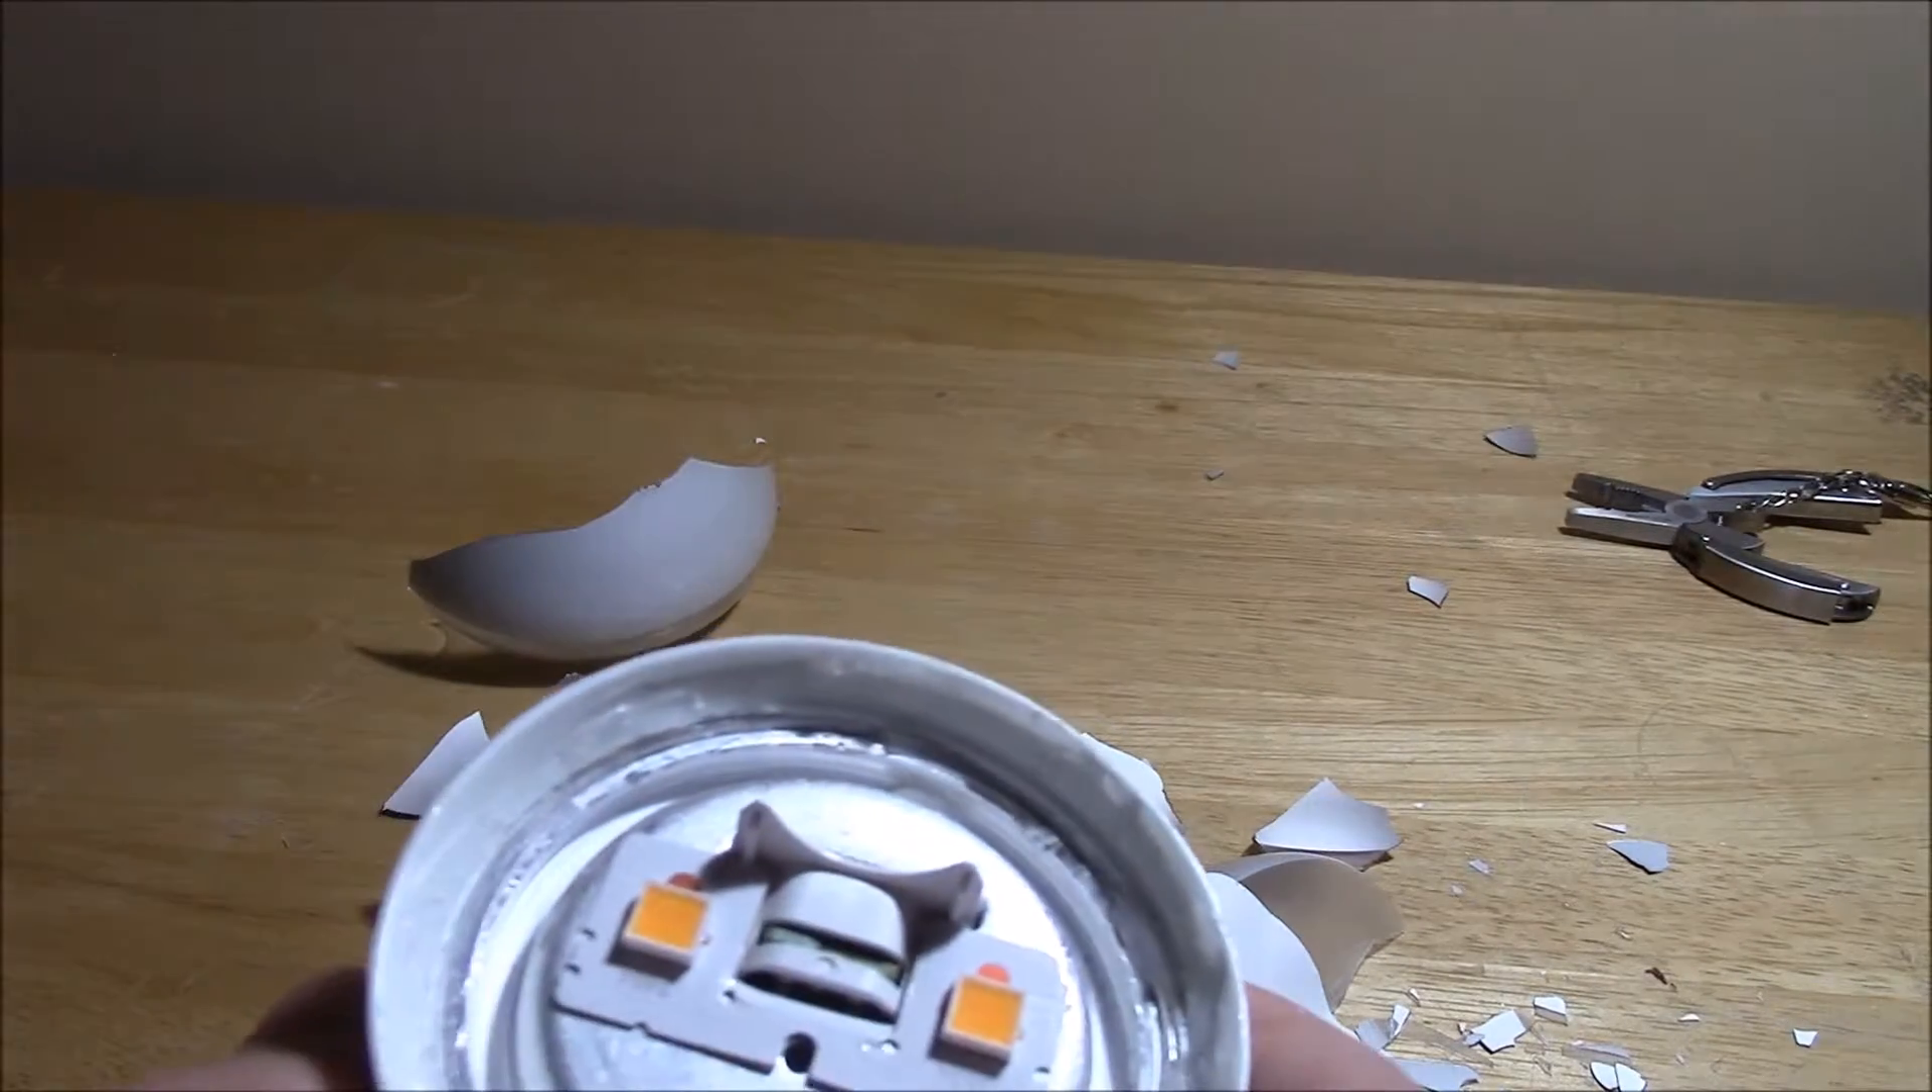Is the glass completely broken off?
Yes.